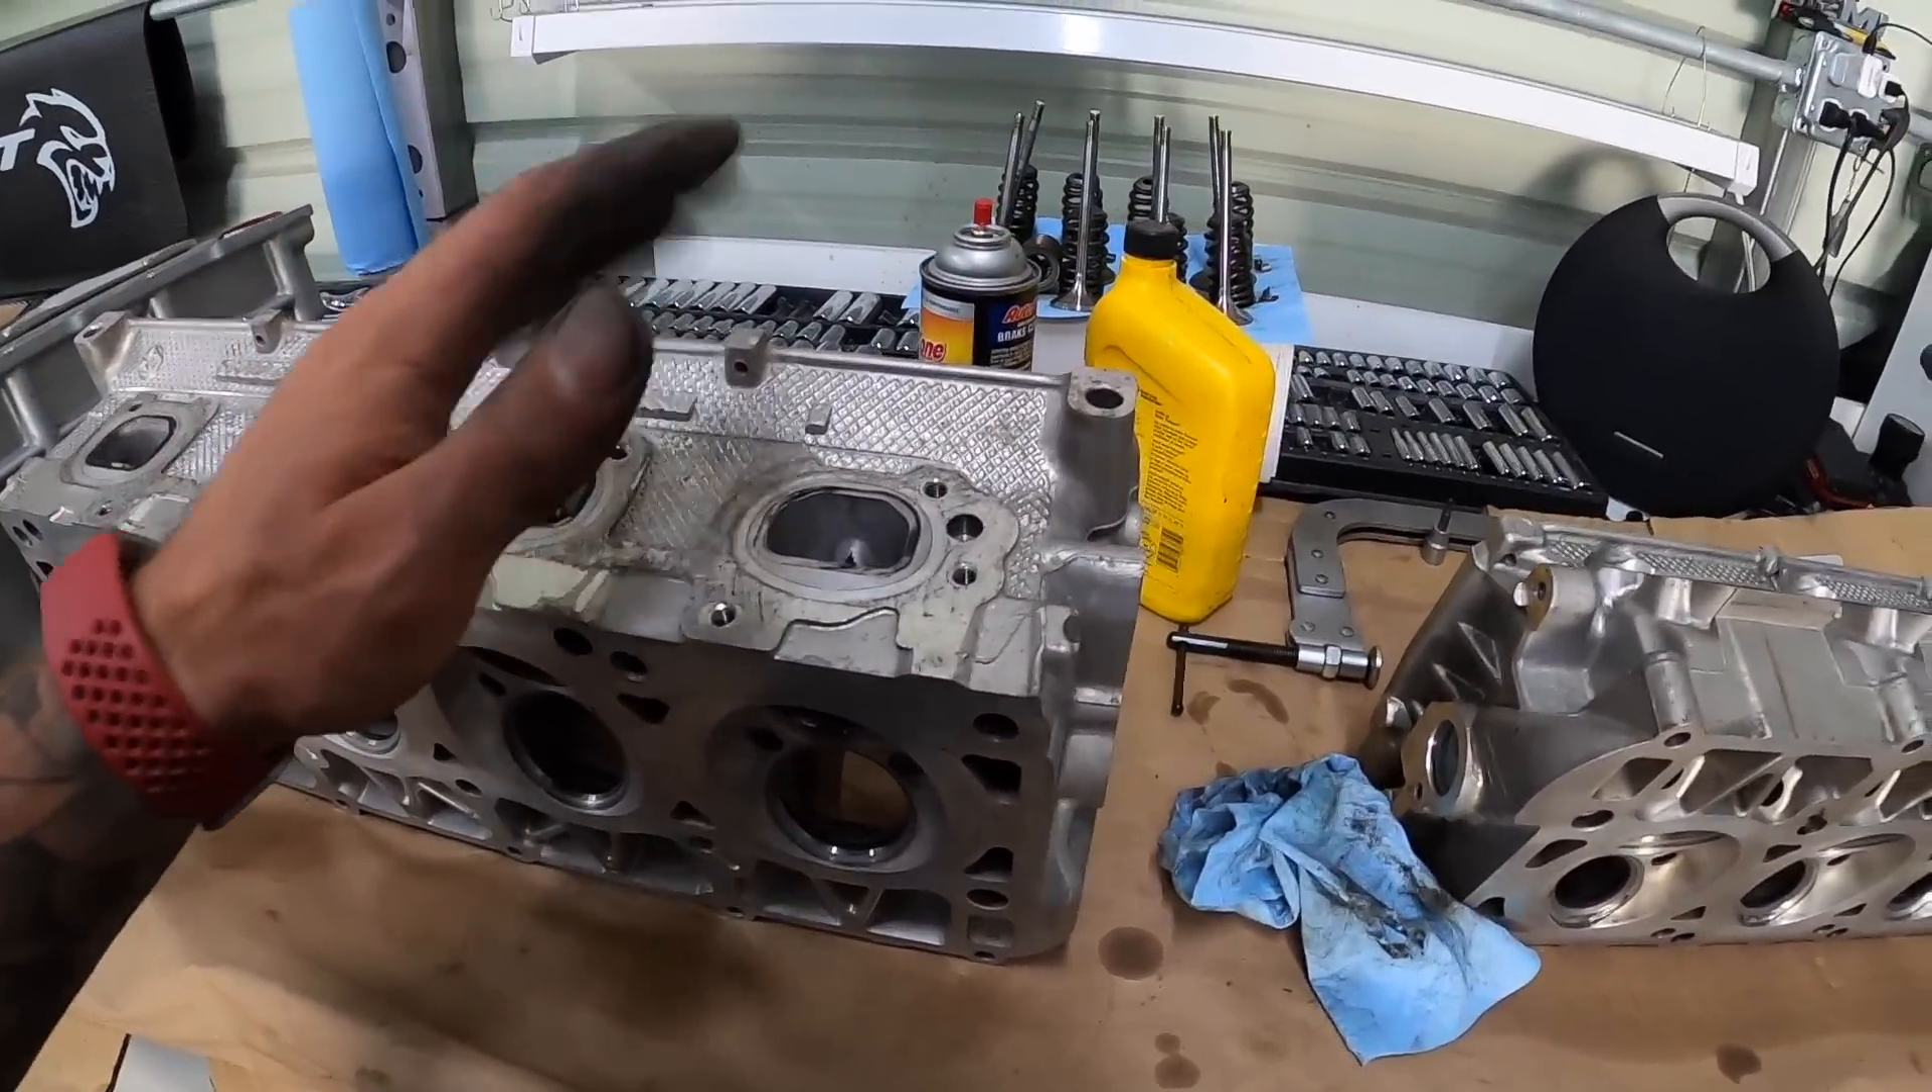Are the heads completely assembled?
No.